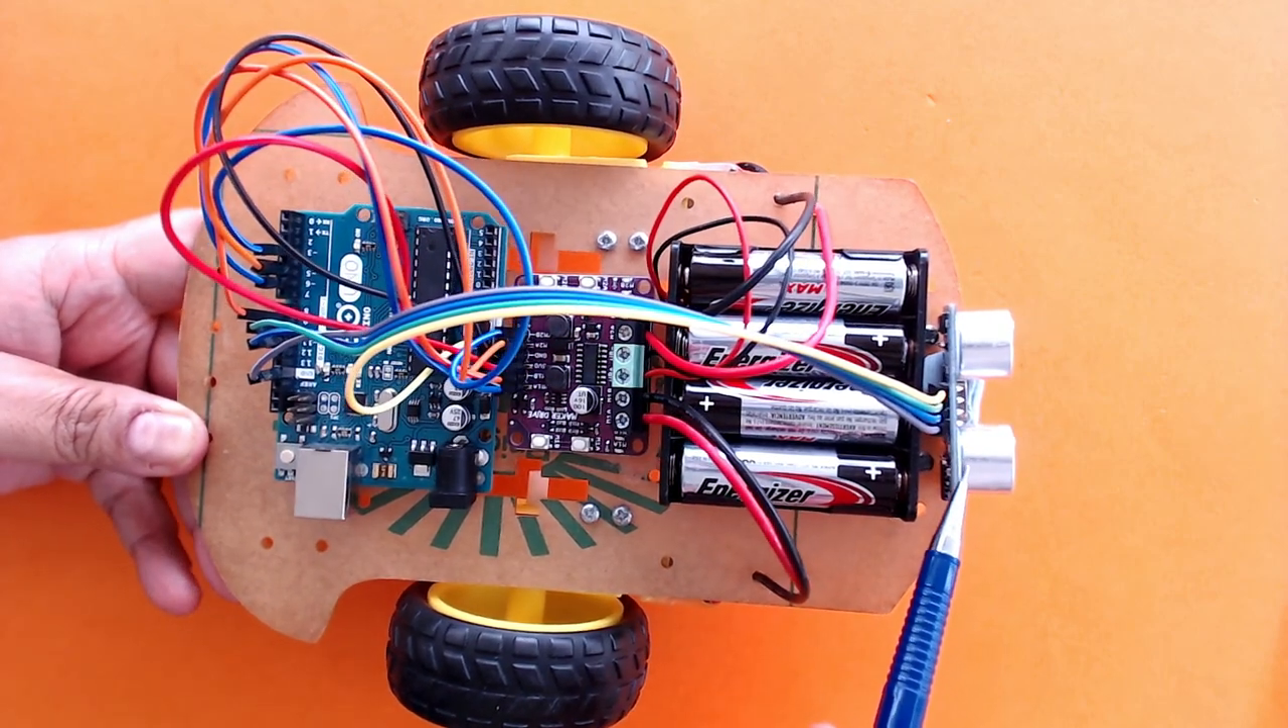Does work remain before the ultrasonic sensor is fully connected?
No.